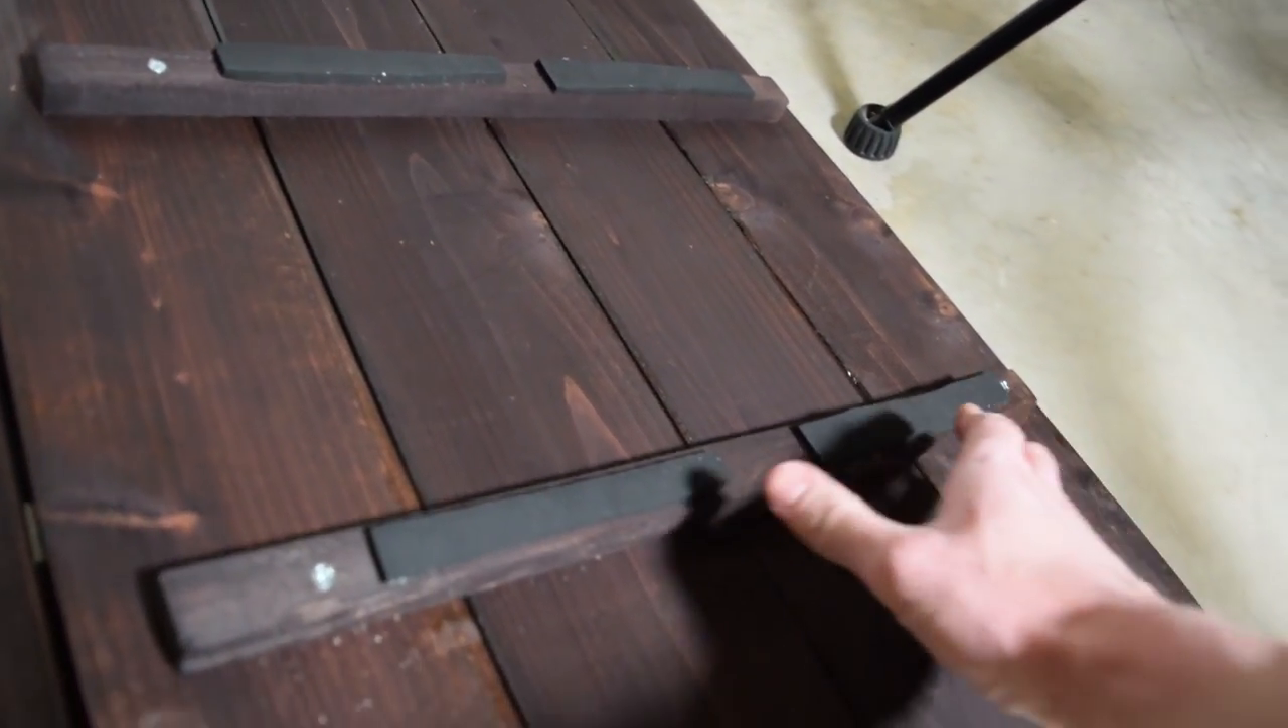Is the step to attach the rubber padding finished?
Yes.